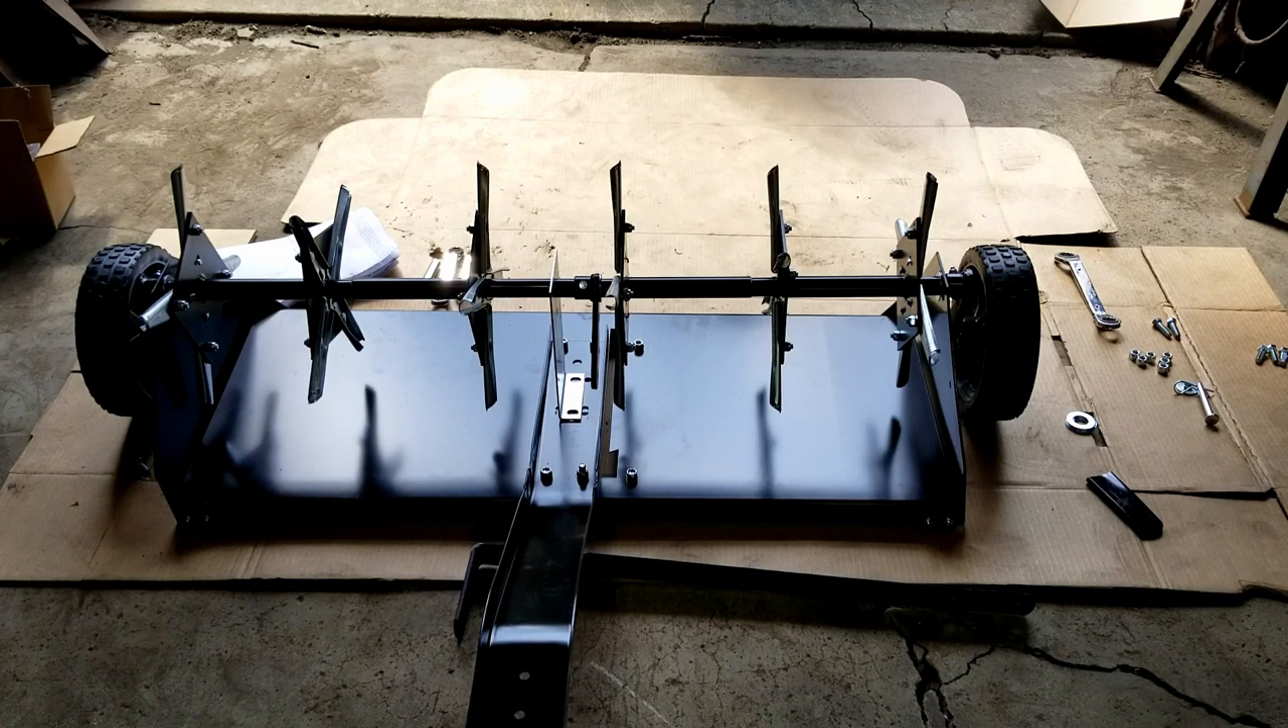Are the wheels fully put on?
Yes.